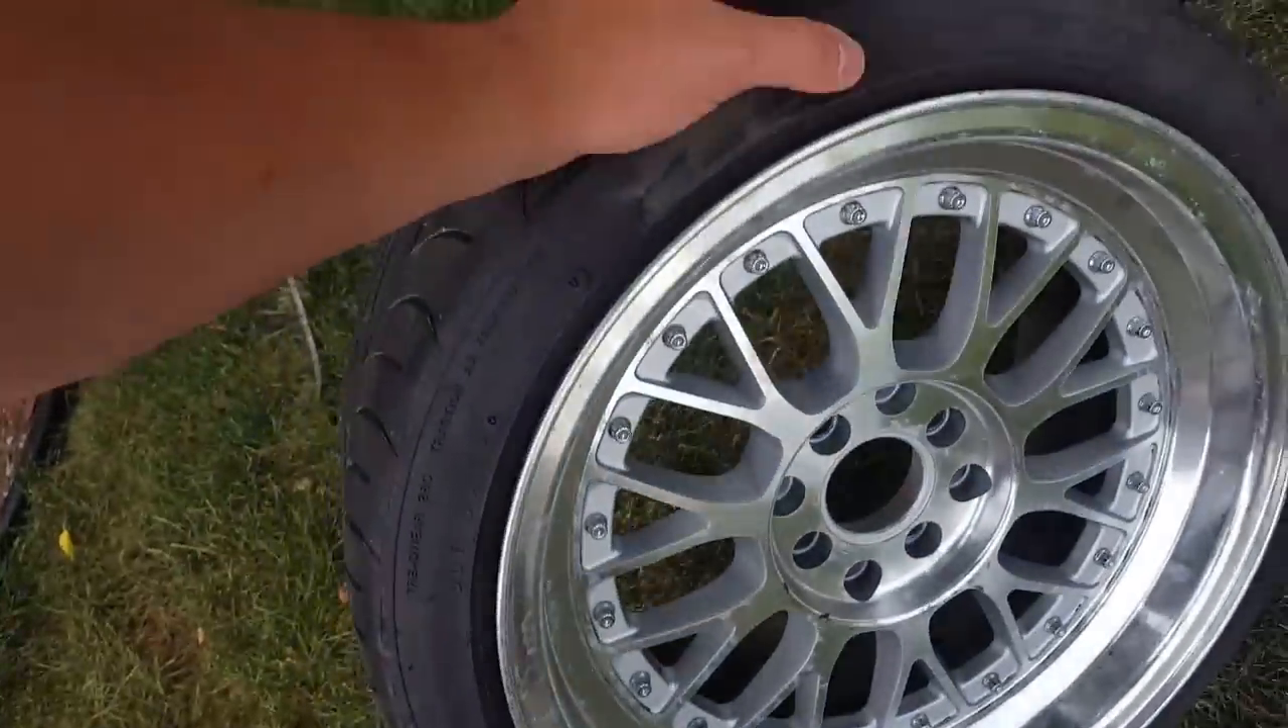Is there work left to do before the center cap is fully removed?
No.